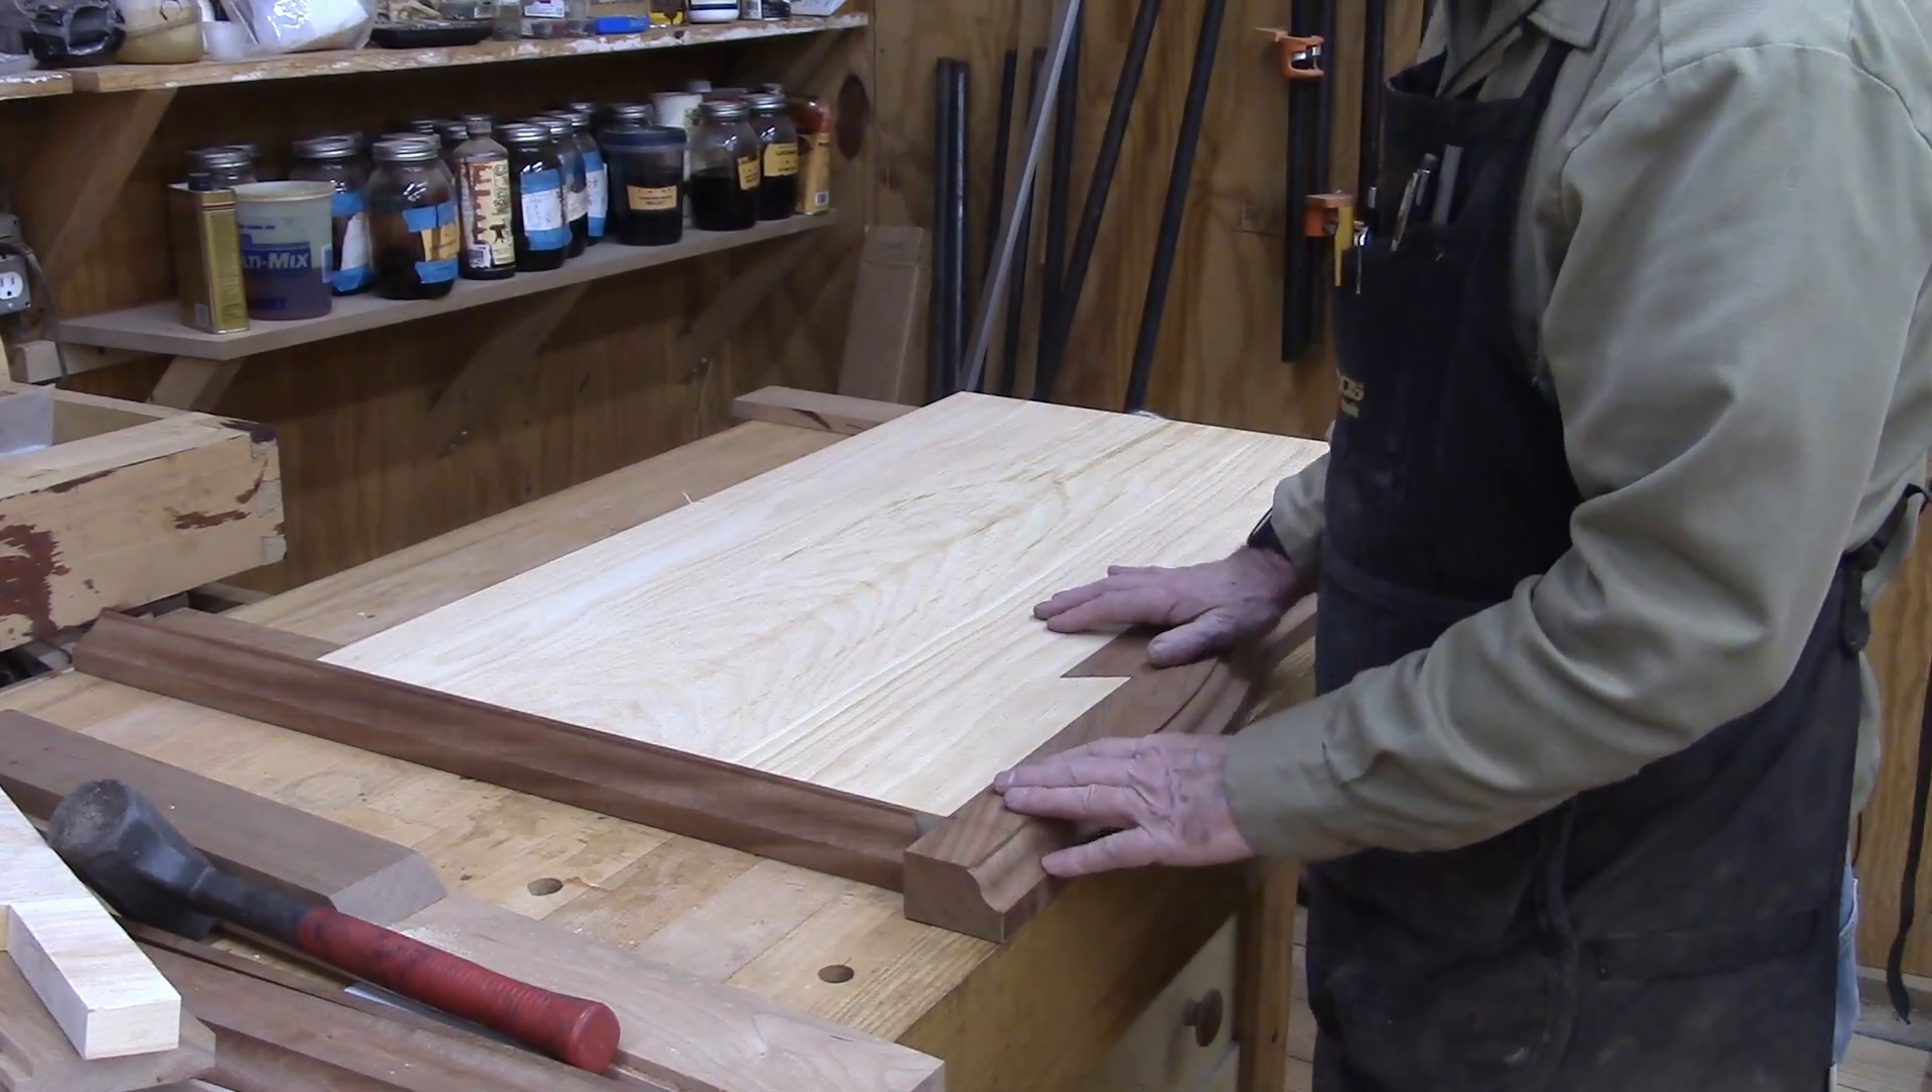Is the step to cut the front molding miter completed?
No.